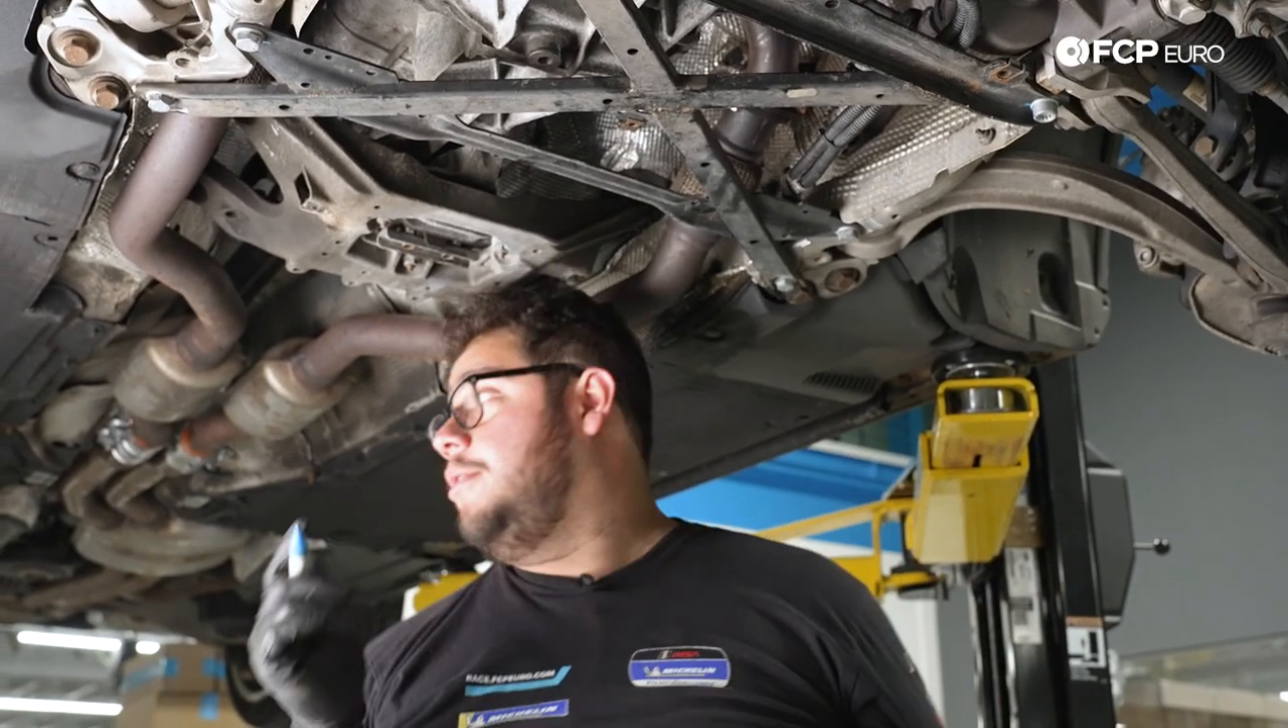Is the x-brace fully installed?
Yes.